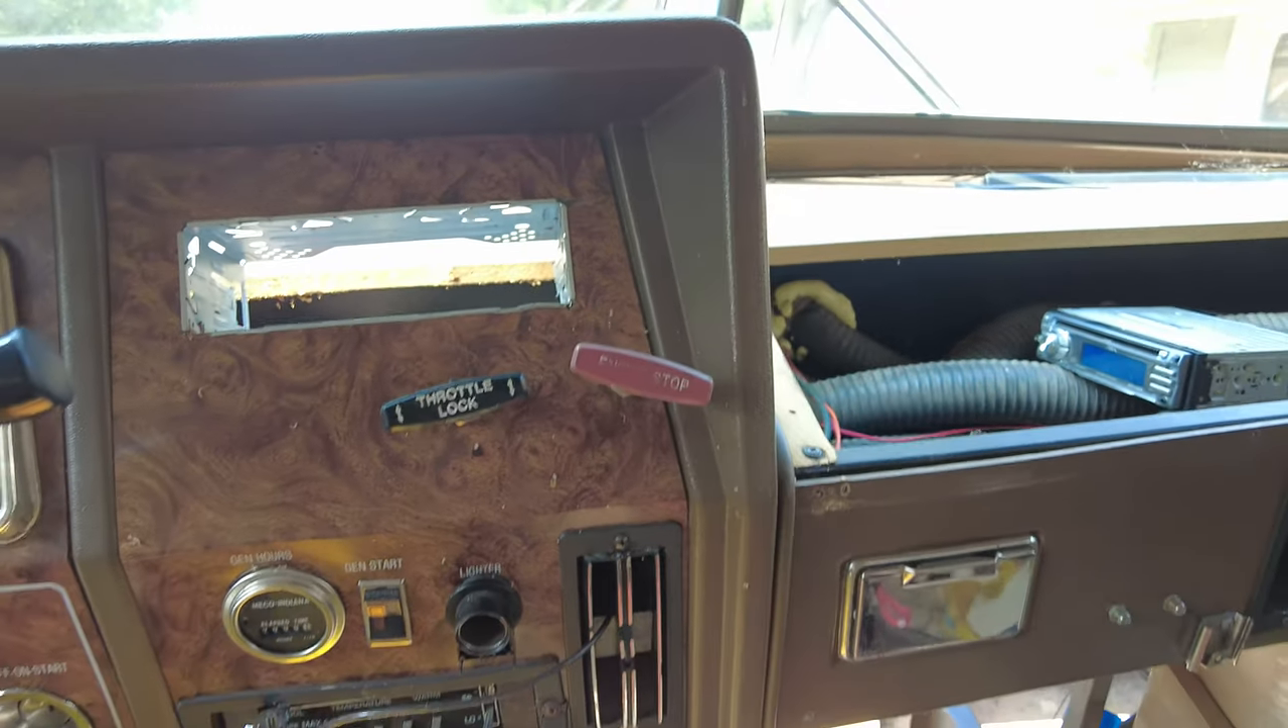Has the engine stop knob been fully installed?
Yes.